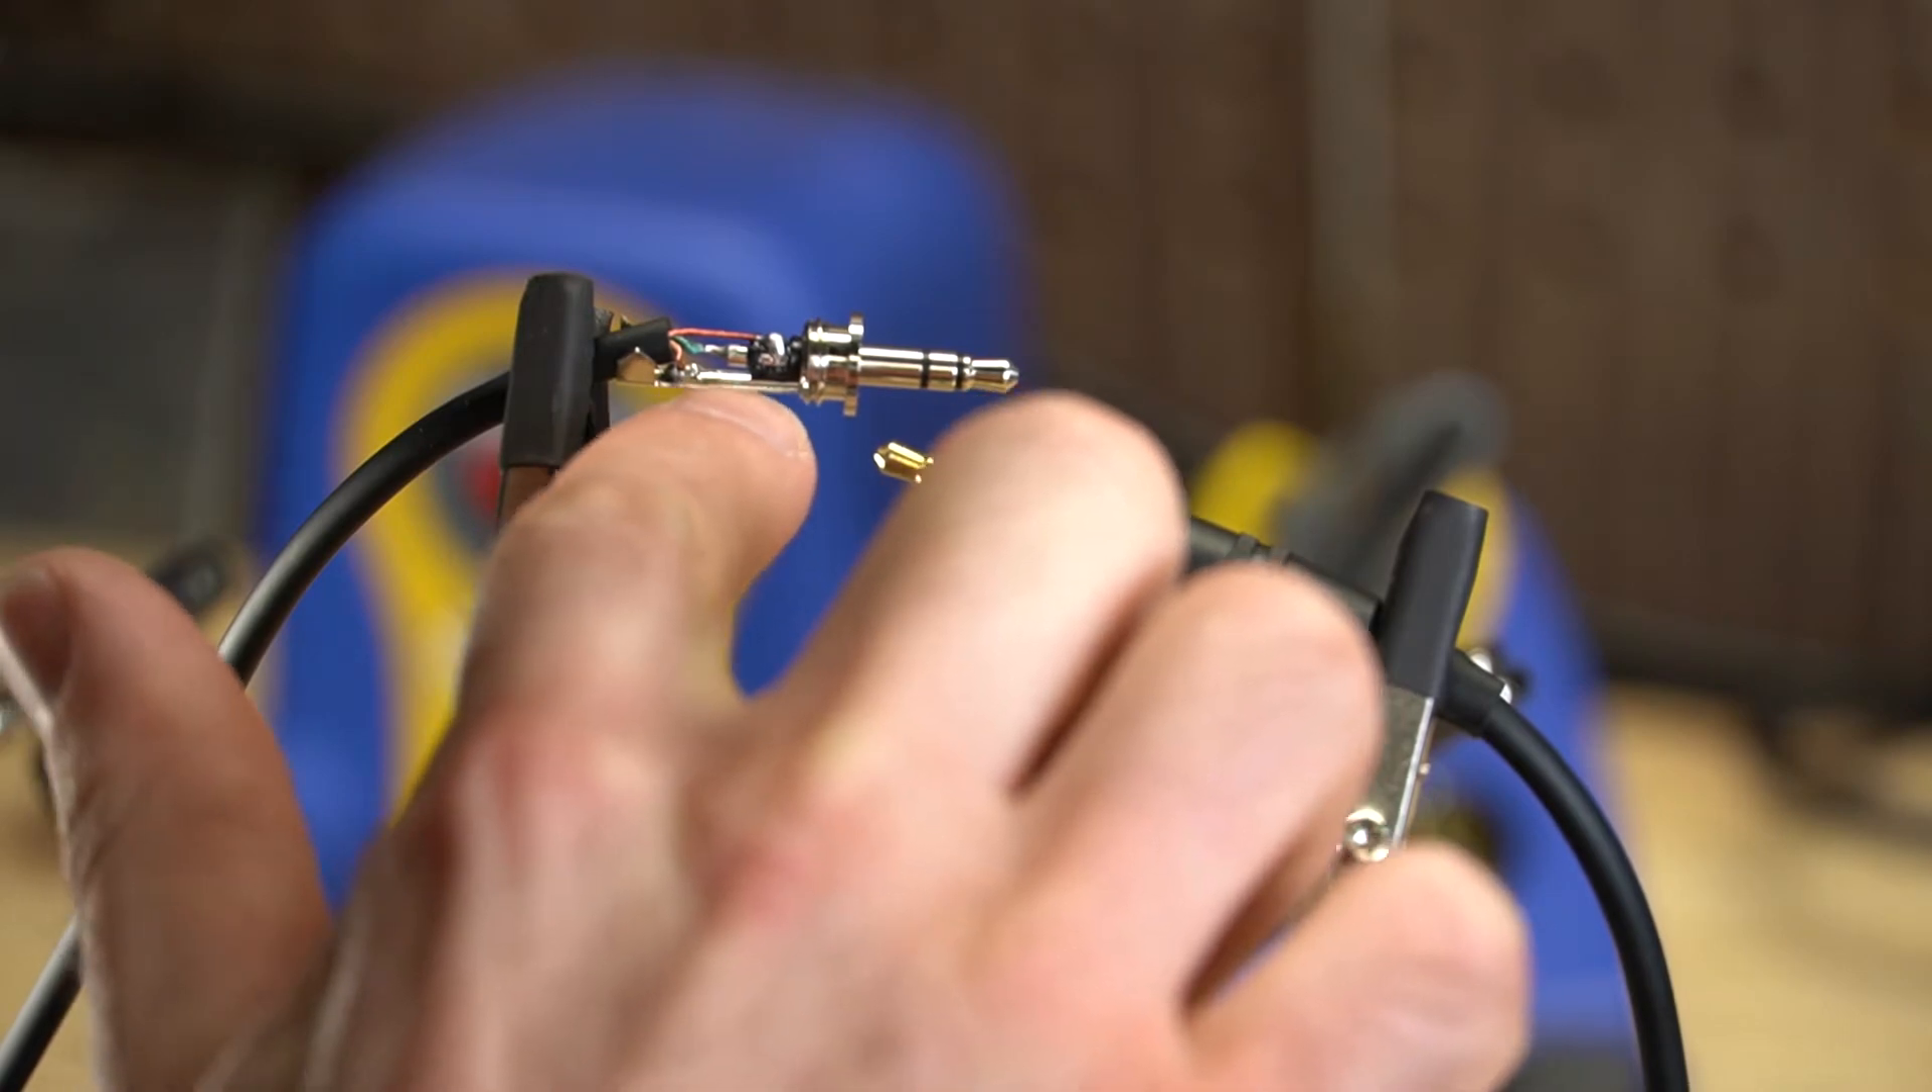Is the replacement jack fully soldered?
Yes.